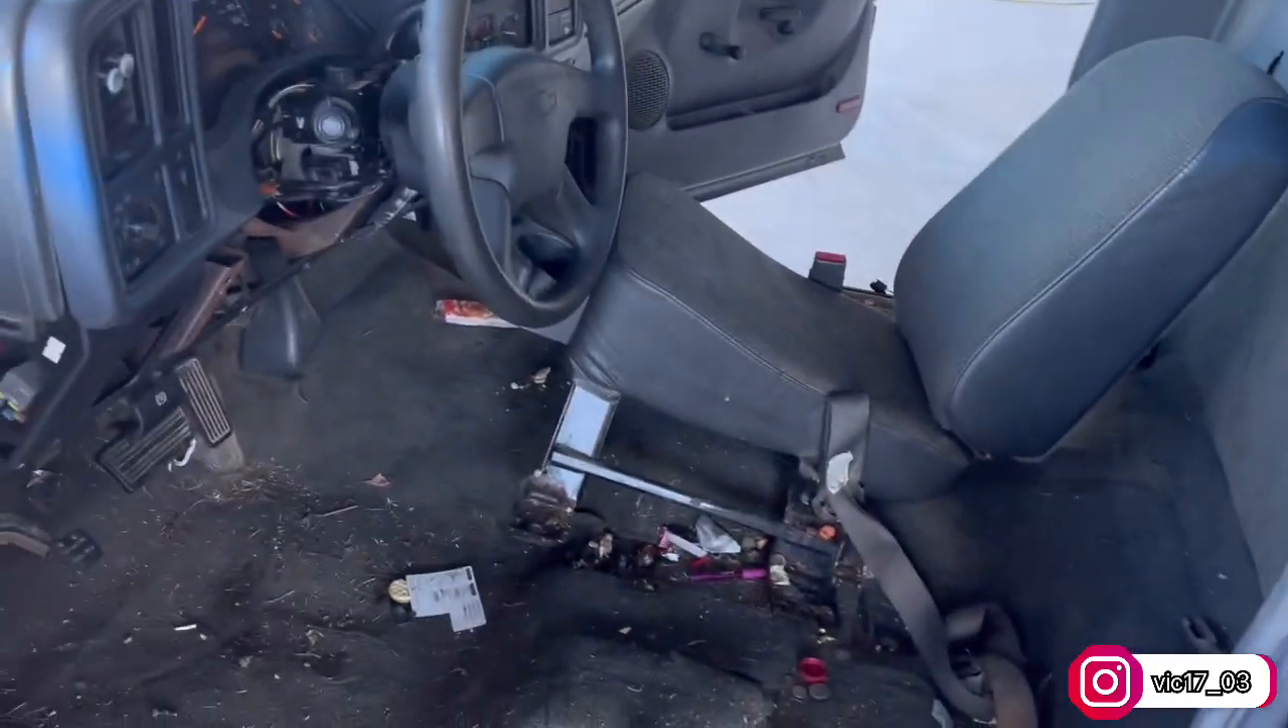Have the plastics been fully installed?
No.